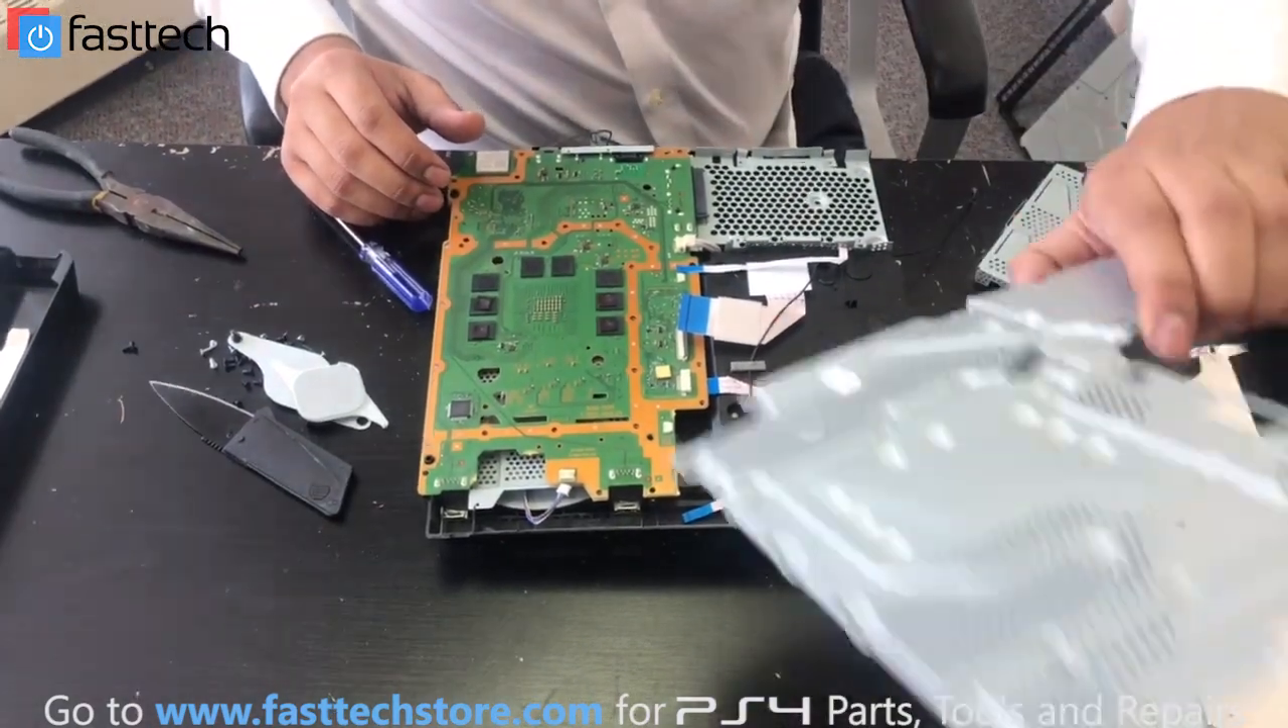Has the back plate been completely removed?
Yes.